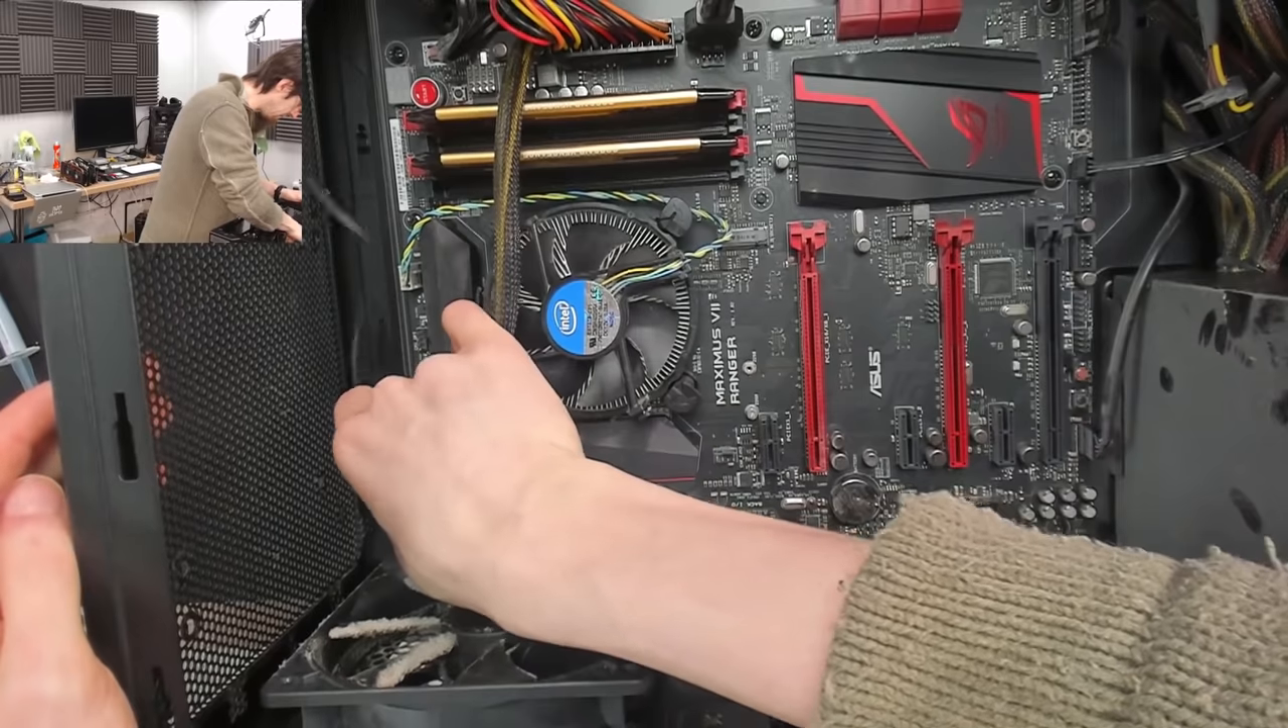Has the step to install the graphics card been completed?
No.